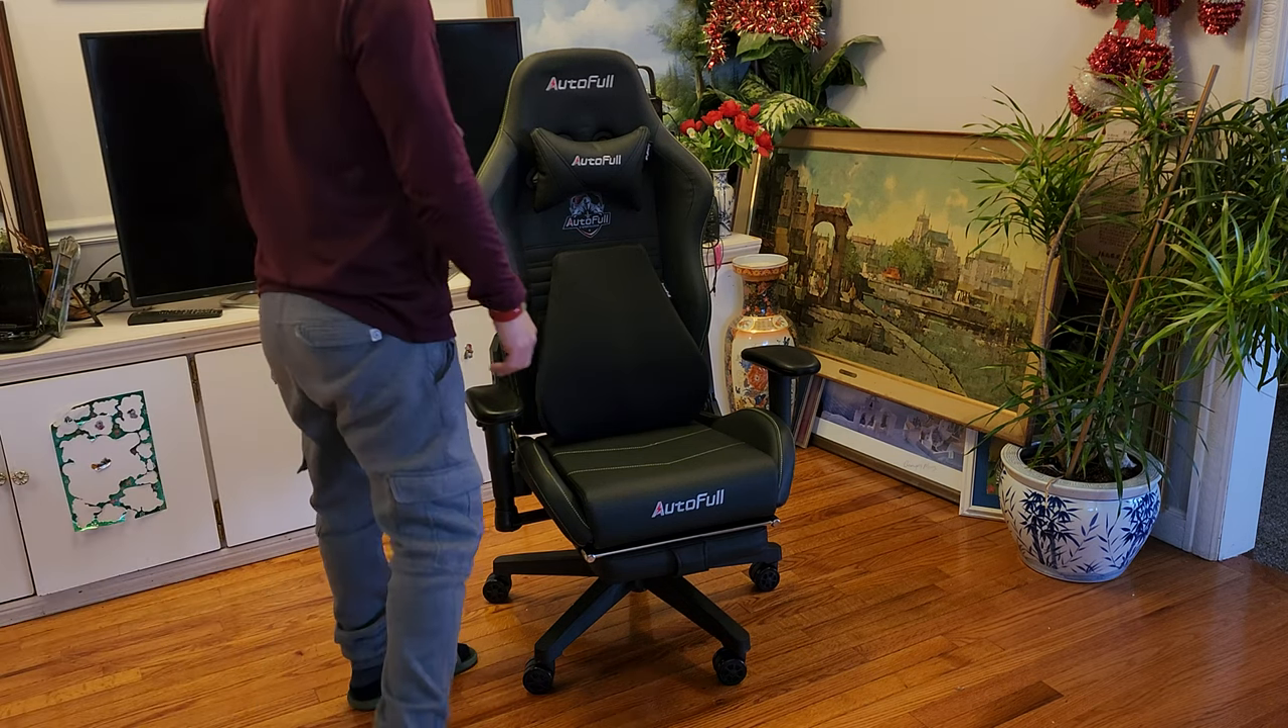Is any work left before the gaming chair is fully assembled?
No.